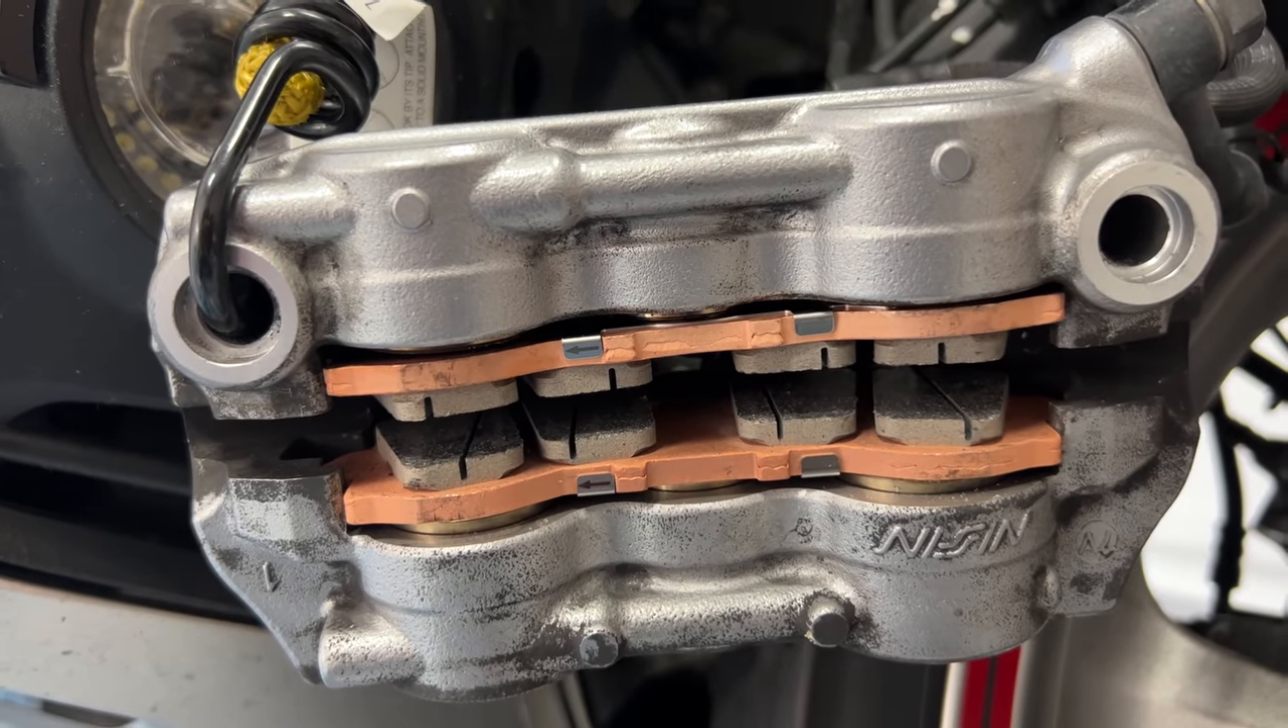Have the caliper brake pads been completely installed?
Yes.